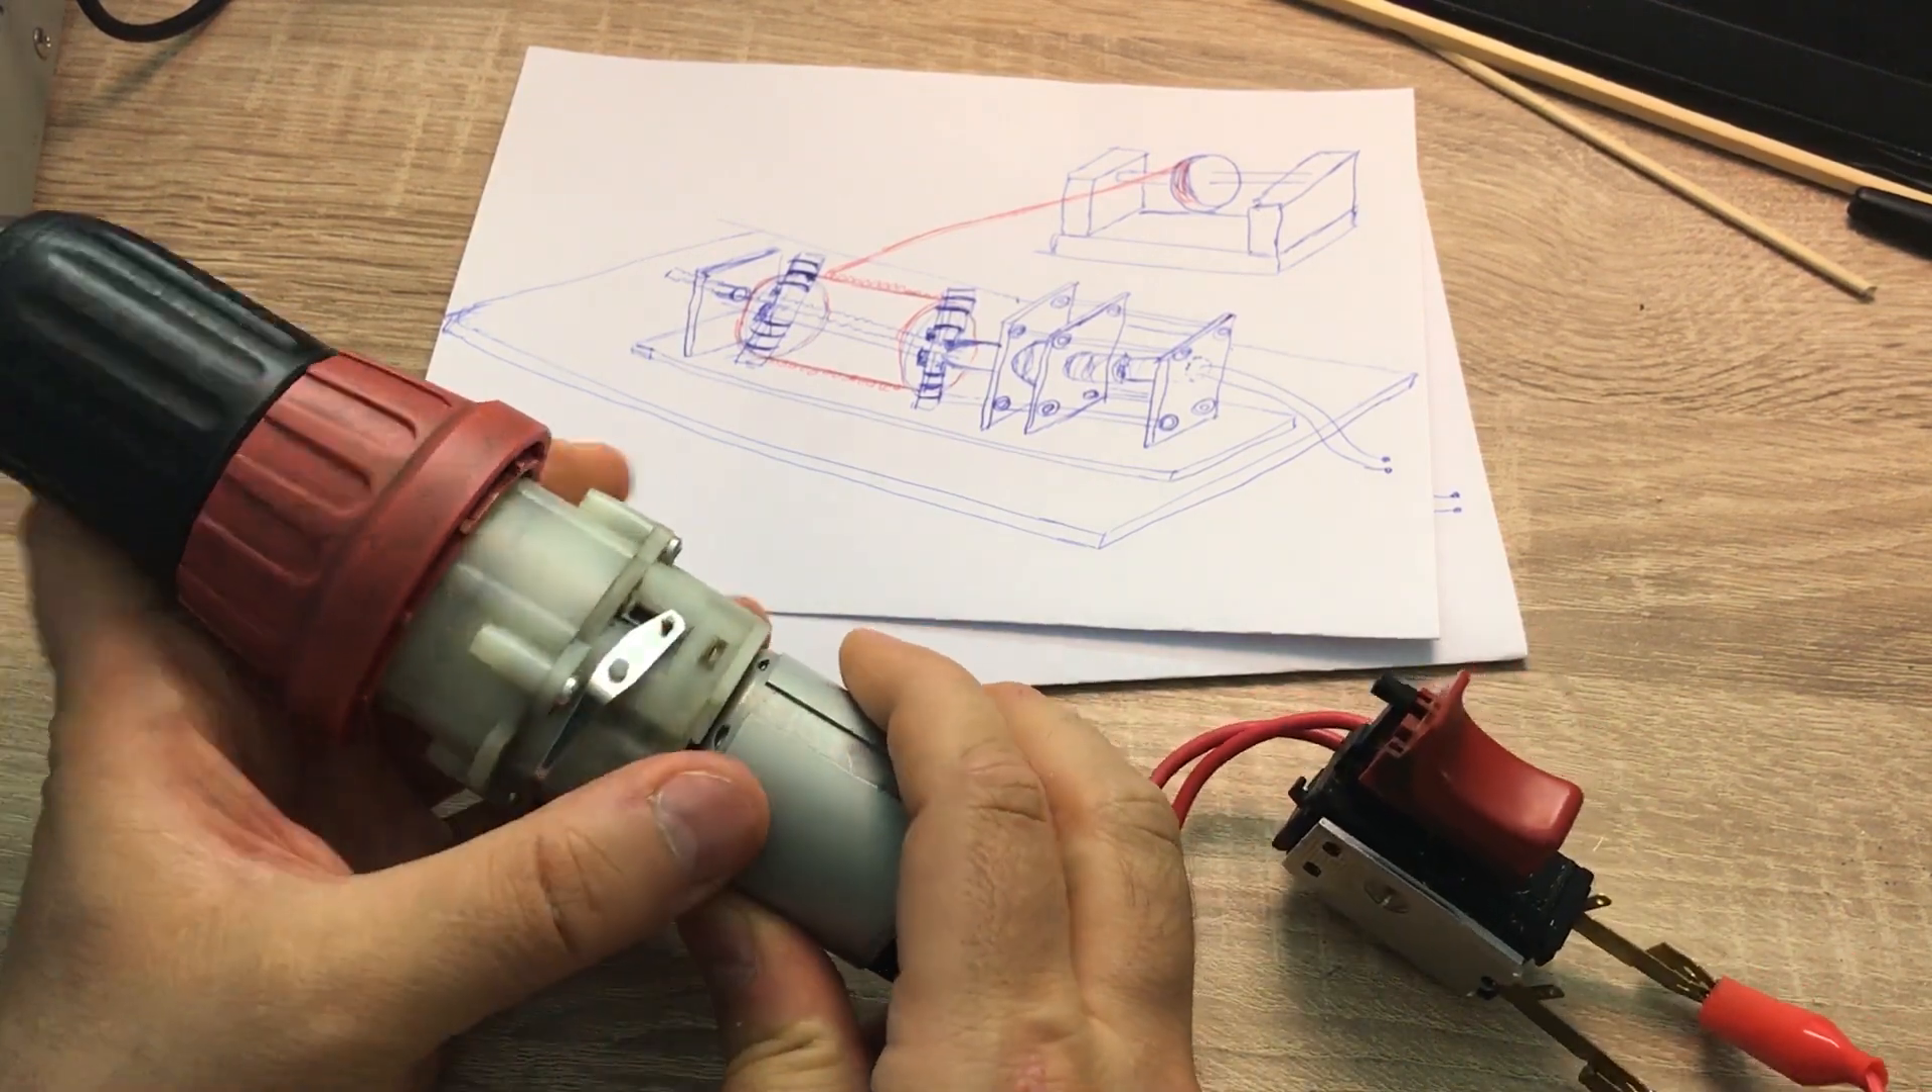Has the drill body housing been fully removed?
Yes.